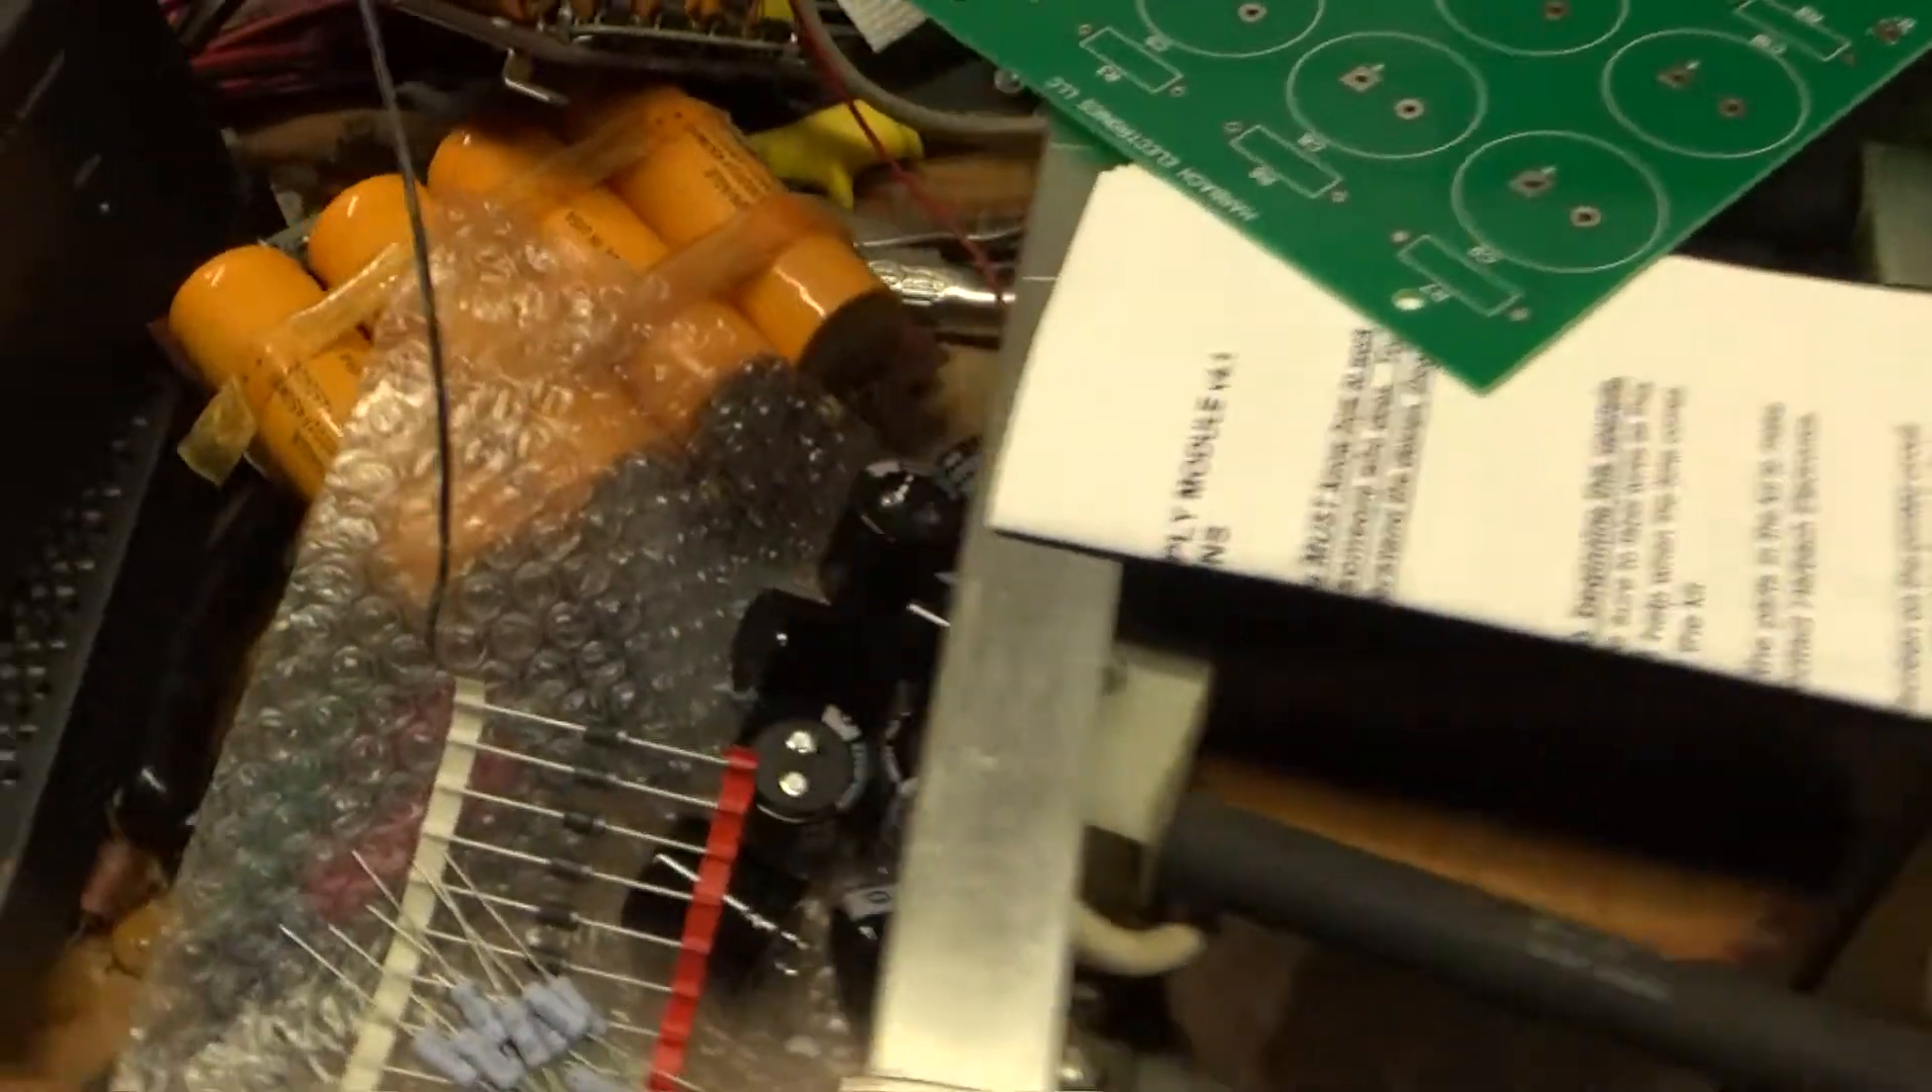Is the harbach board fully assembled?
No.